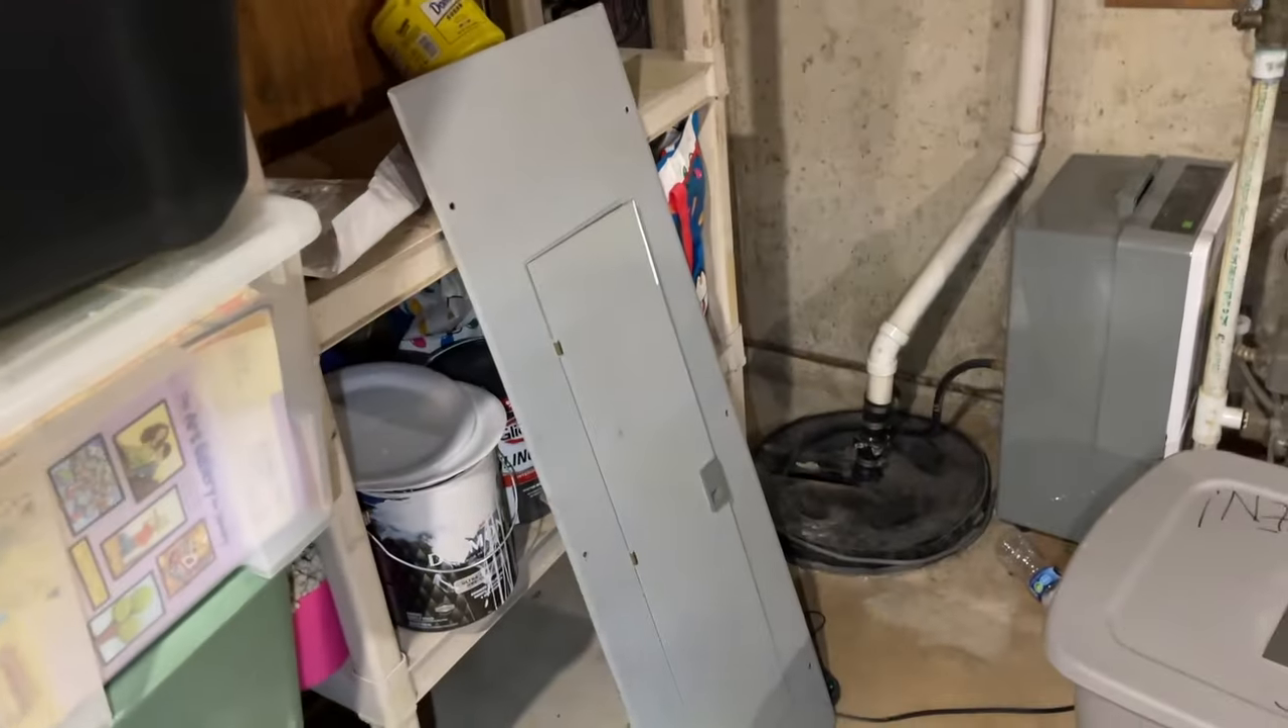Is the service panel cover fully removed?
Yes.